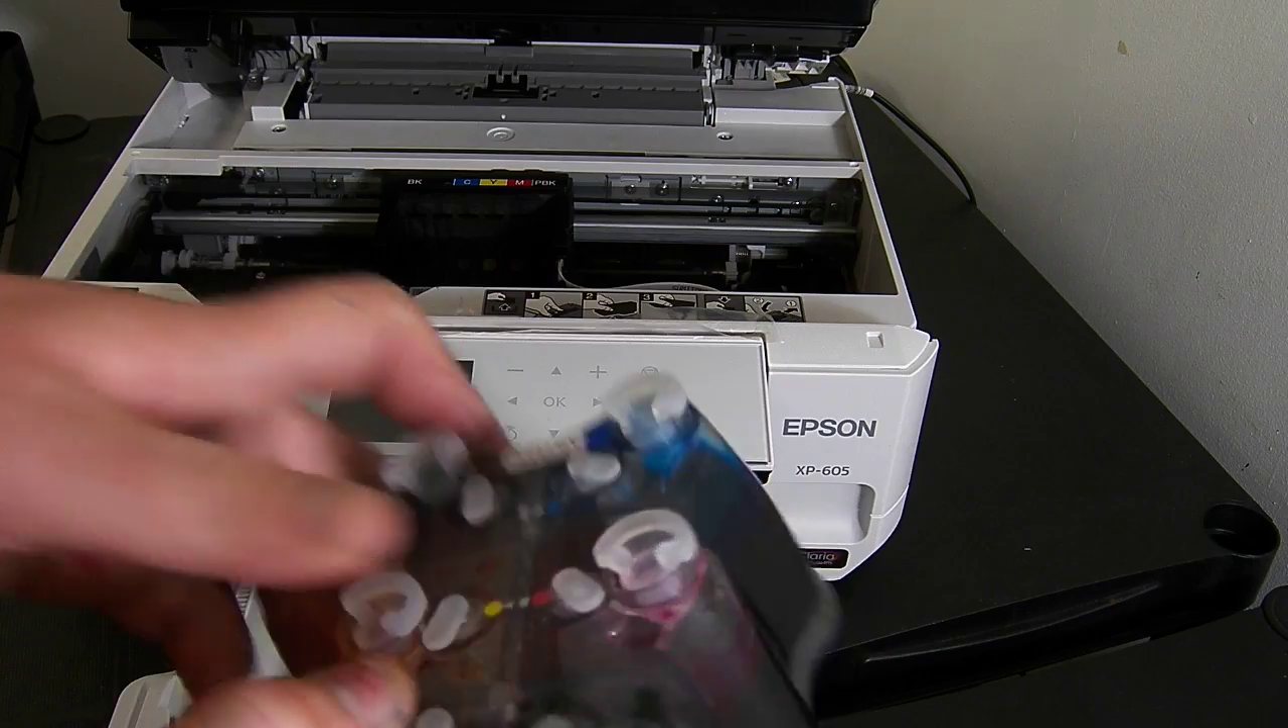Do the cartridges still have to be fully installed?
Yes.